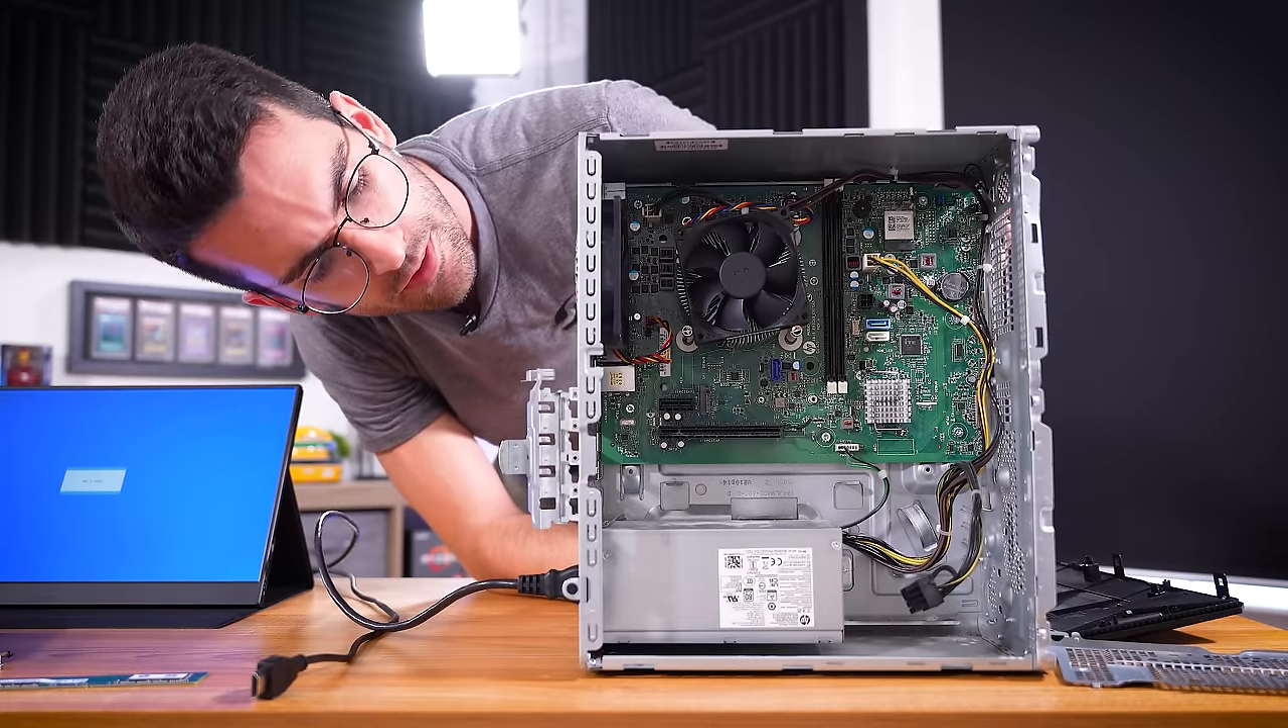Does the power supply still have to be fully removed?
Yes.